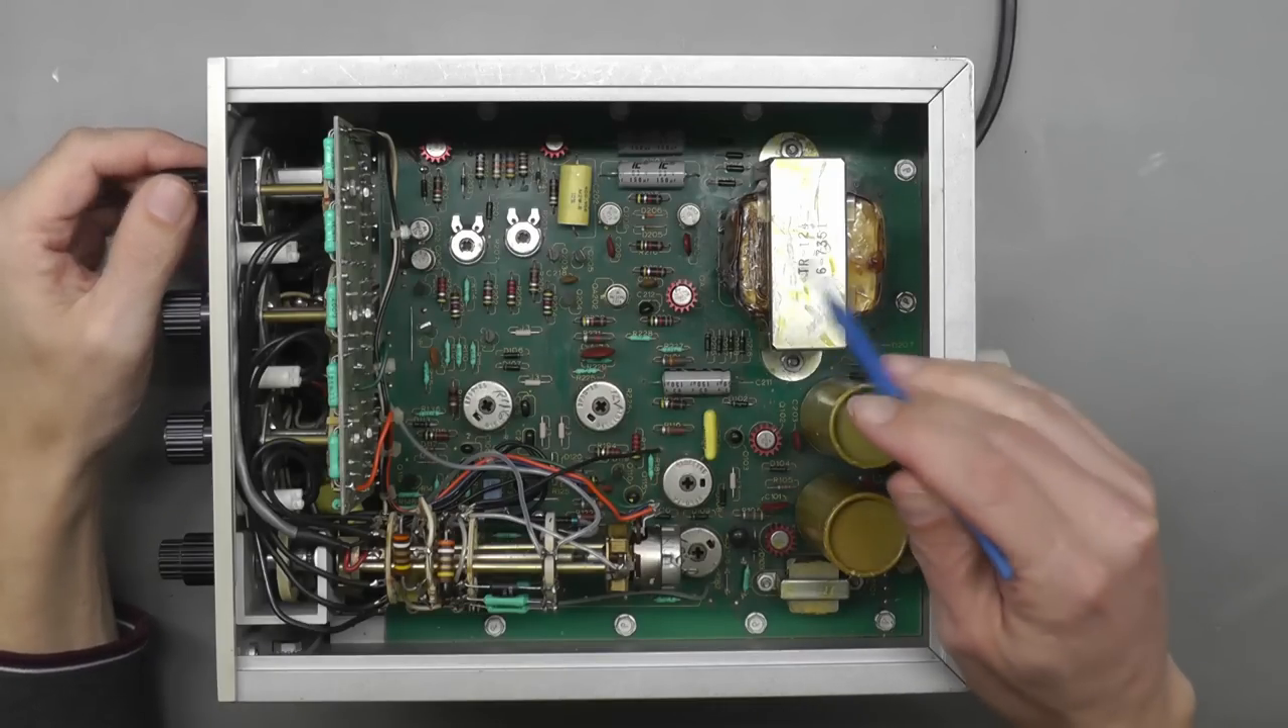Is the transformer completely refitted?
Yes.